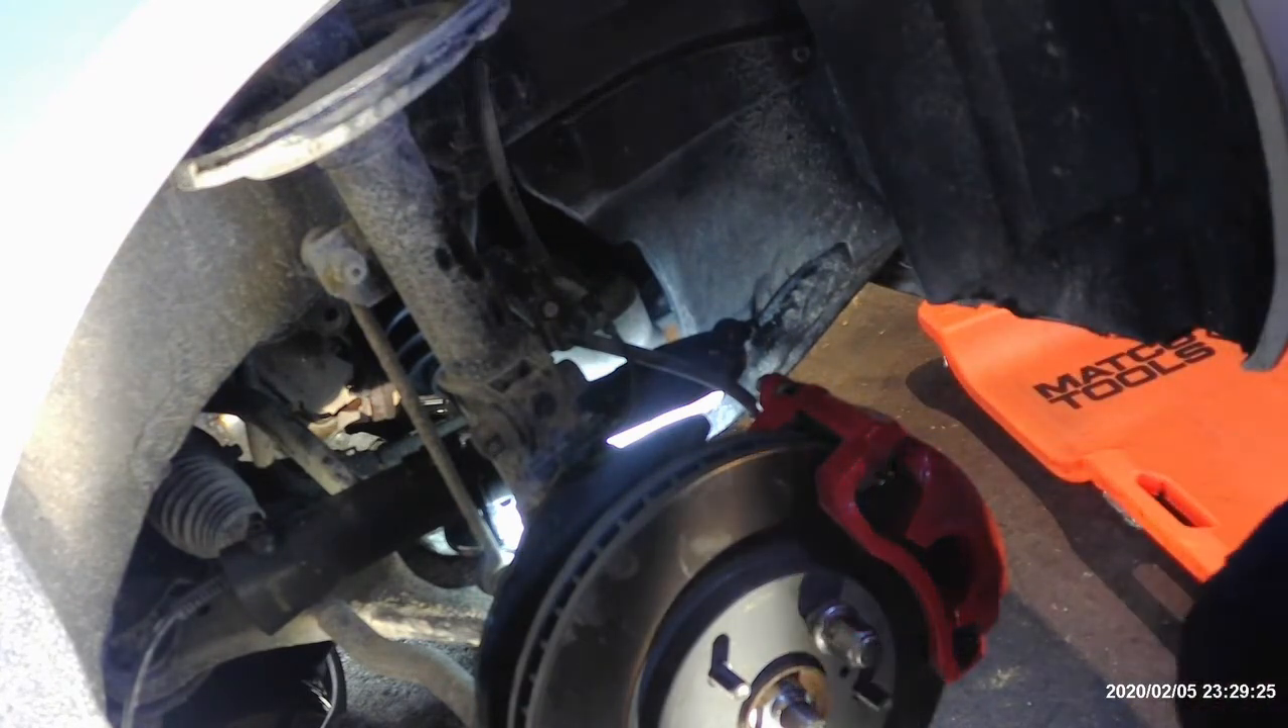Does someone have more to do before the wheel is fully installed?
Yes.